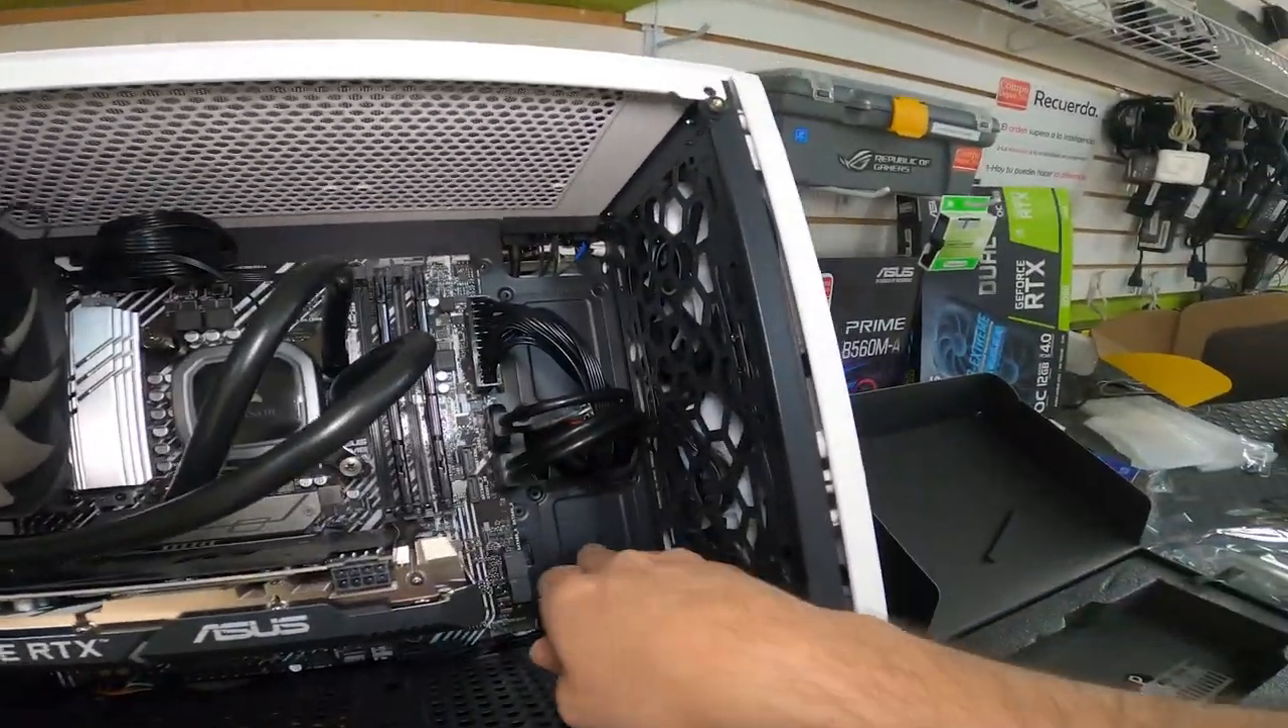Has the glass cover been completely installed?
No.